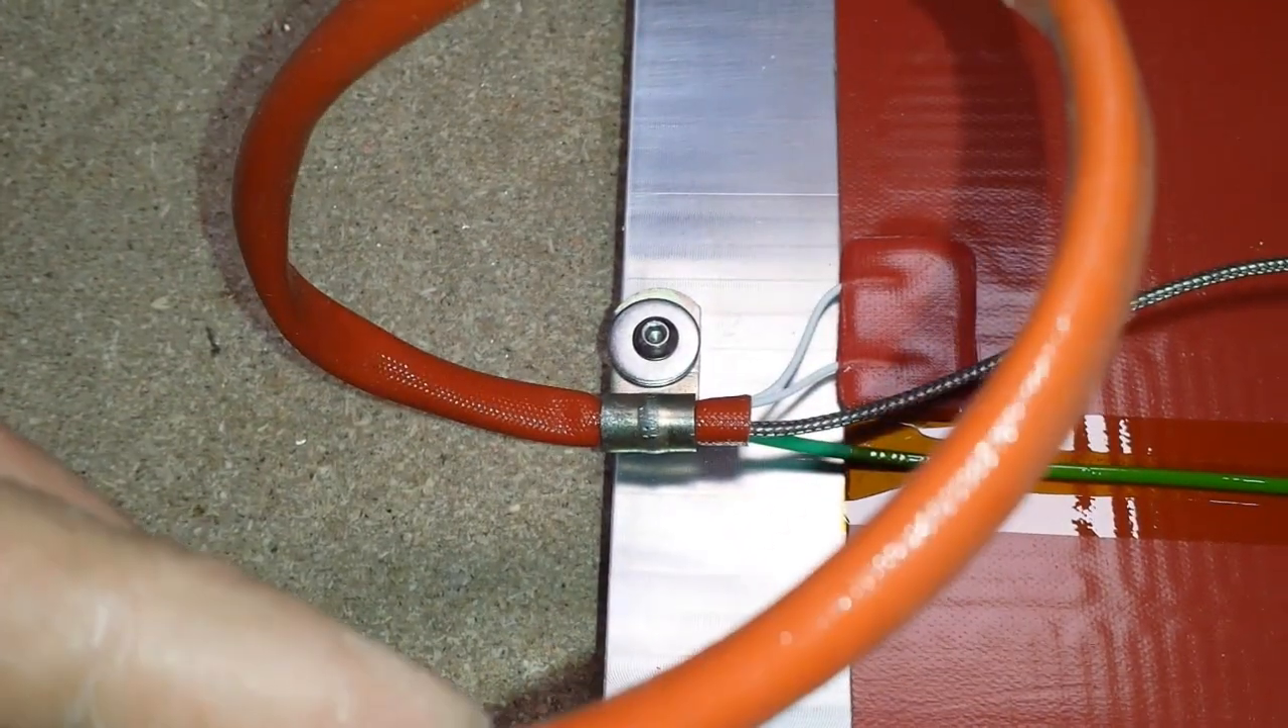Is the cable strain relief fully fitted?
Yes.